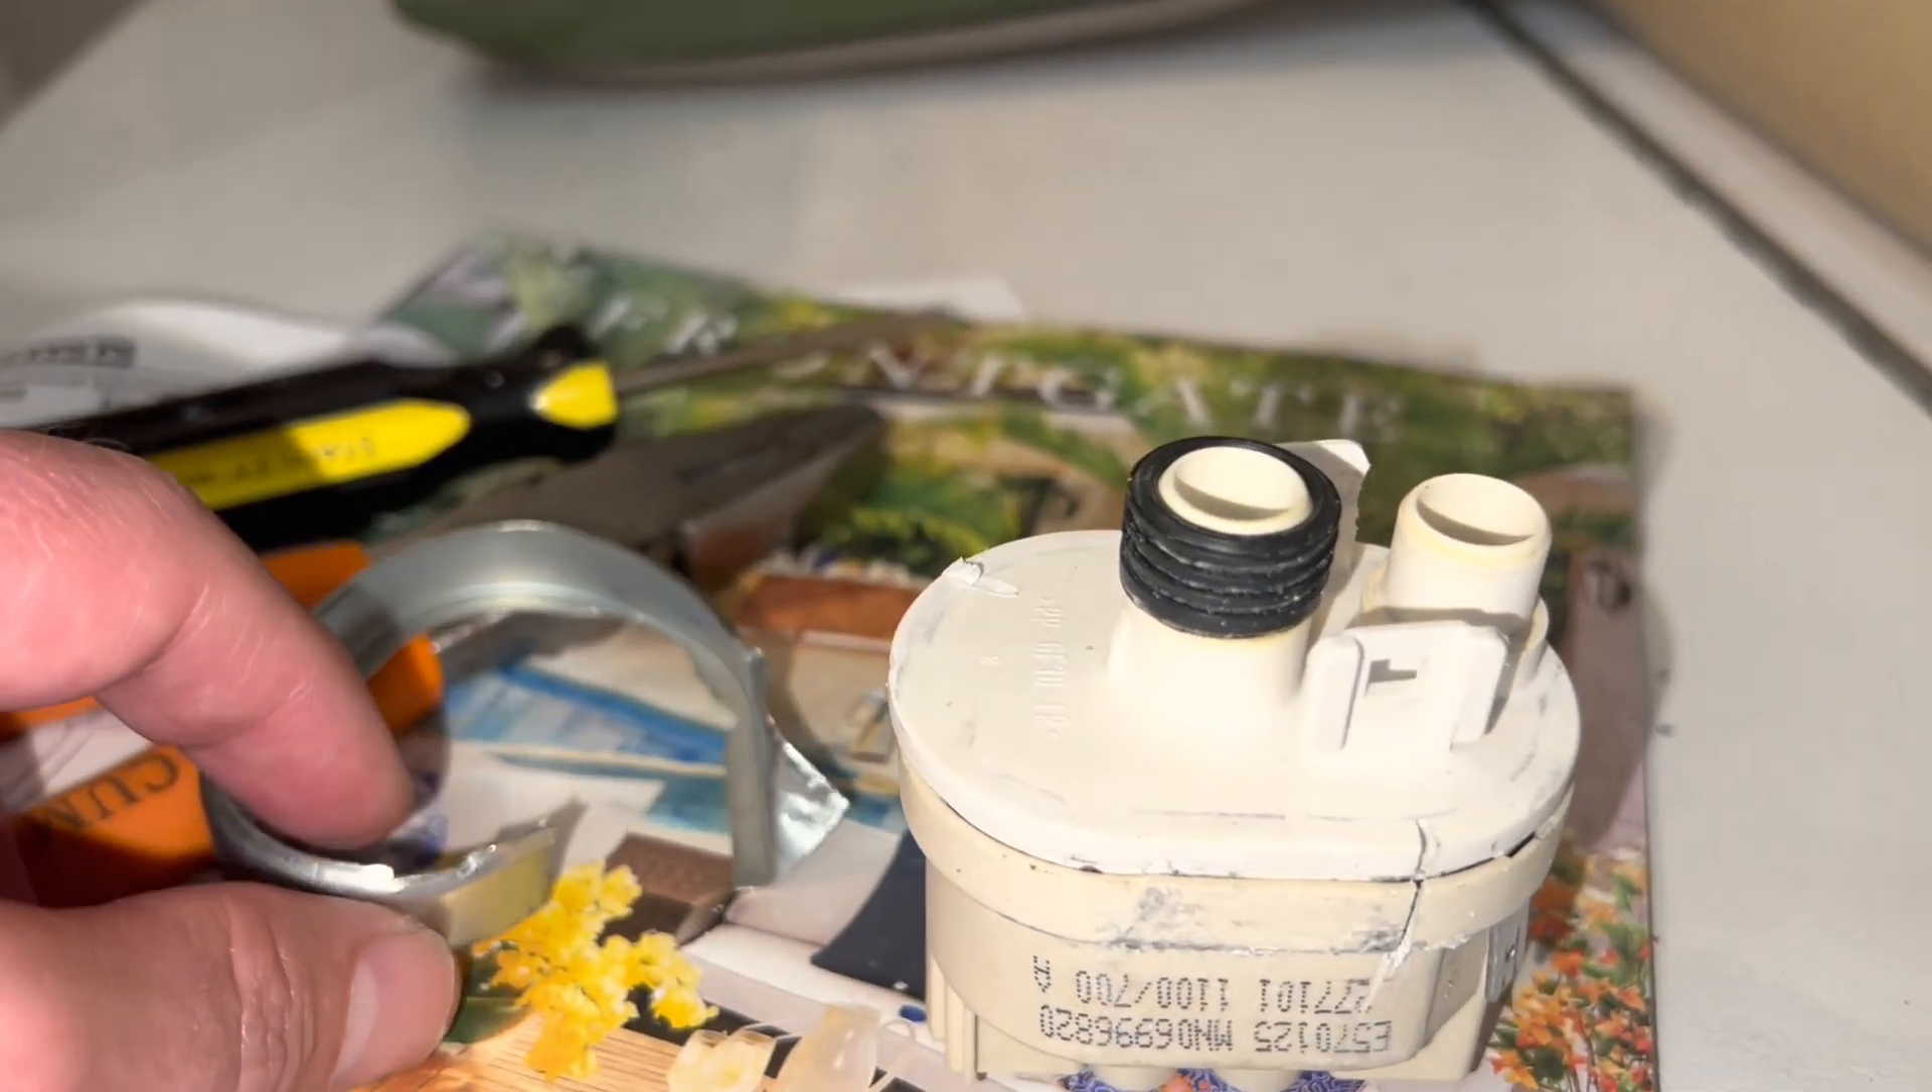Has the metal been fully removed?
Yes.